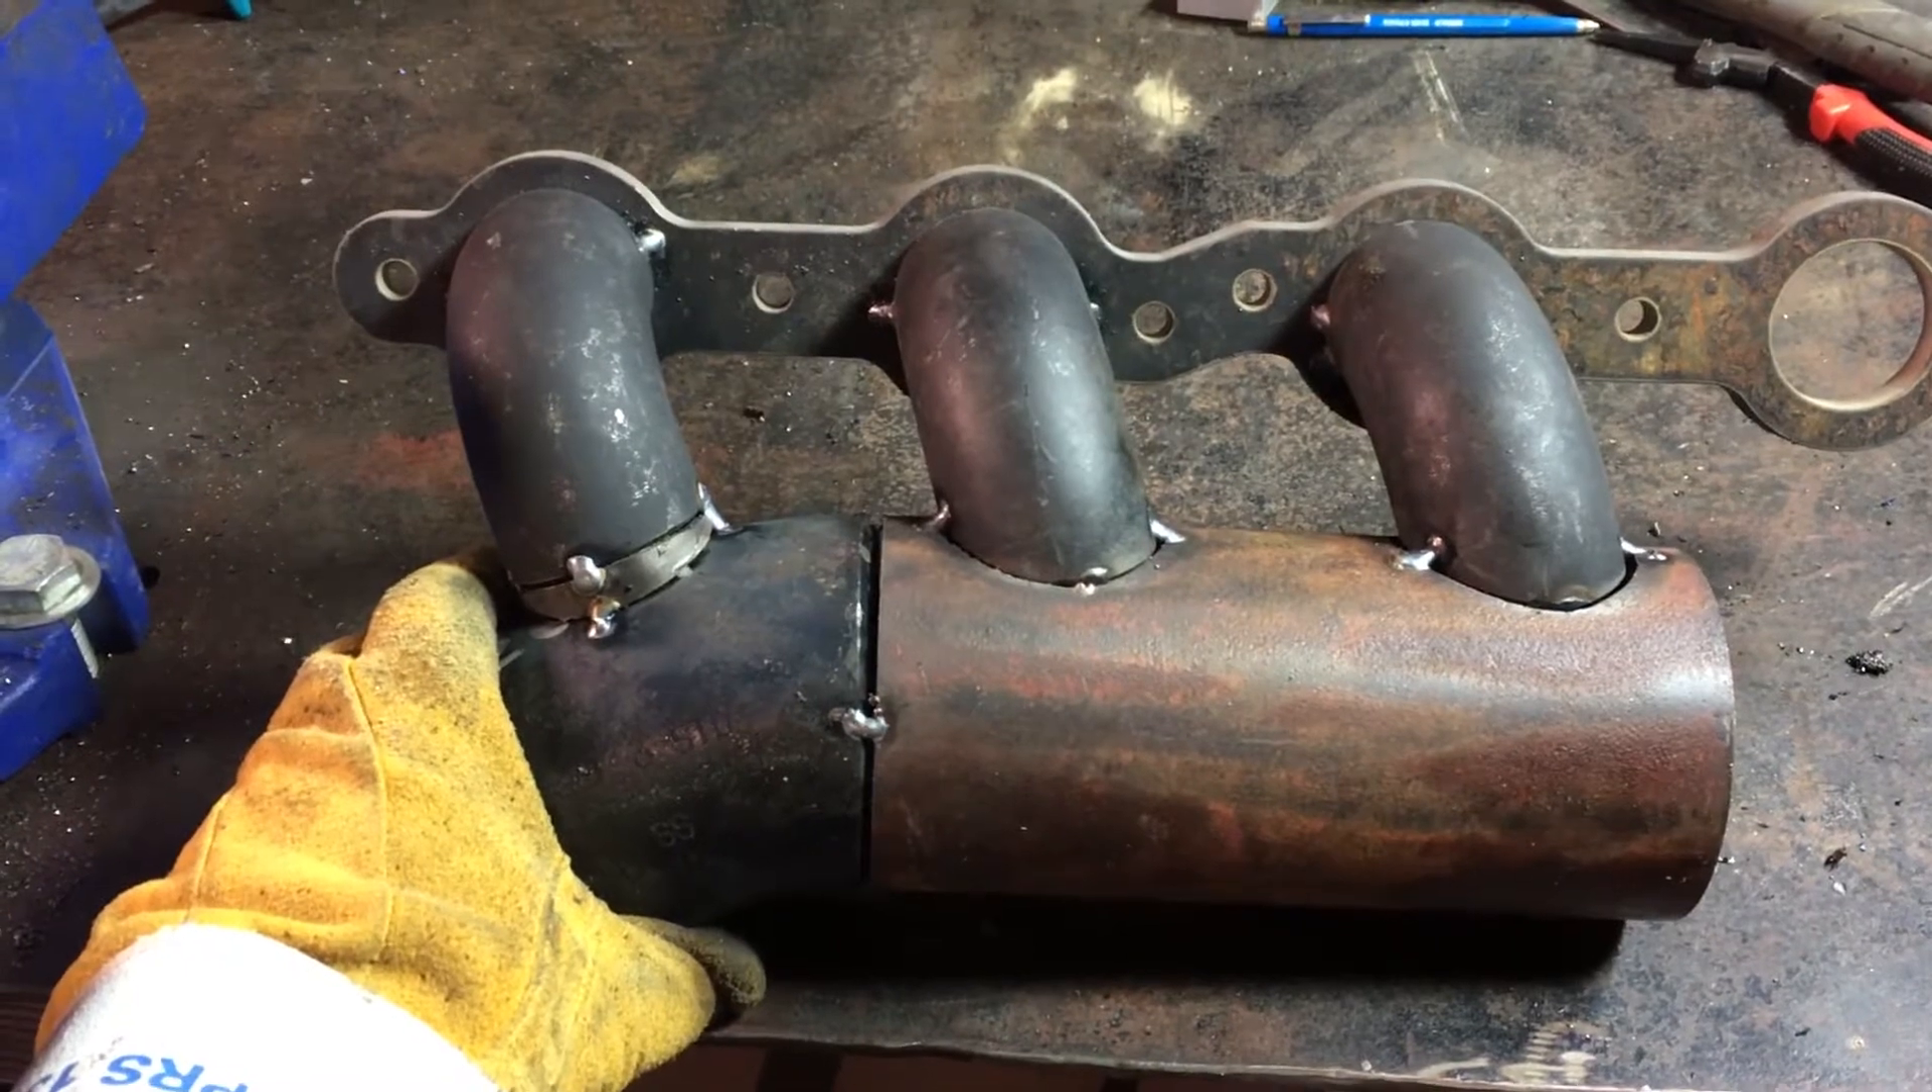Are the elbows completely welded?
No.